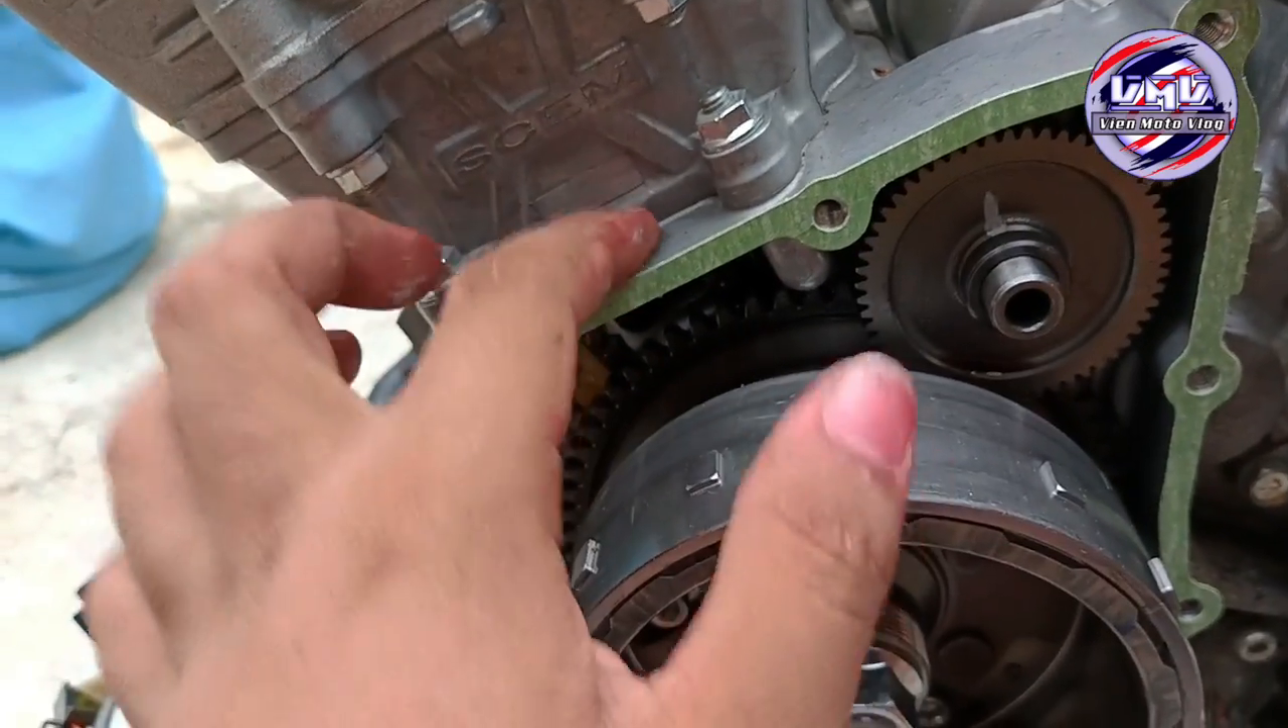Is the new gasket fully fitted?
Yes.